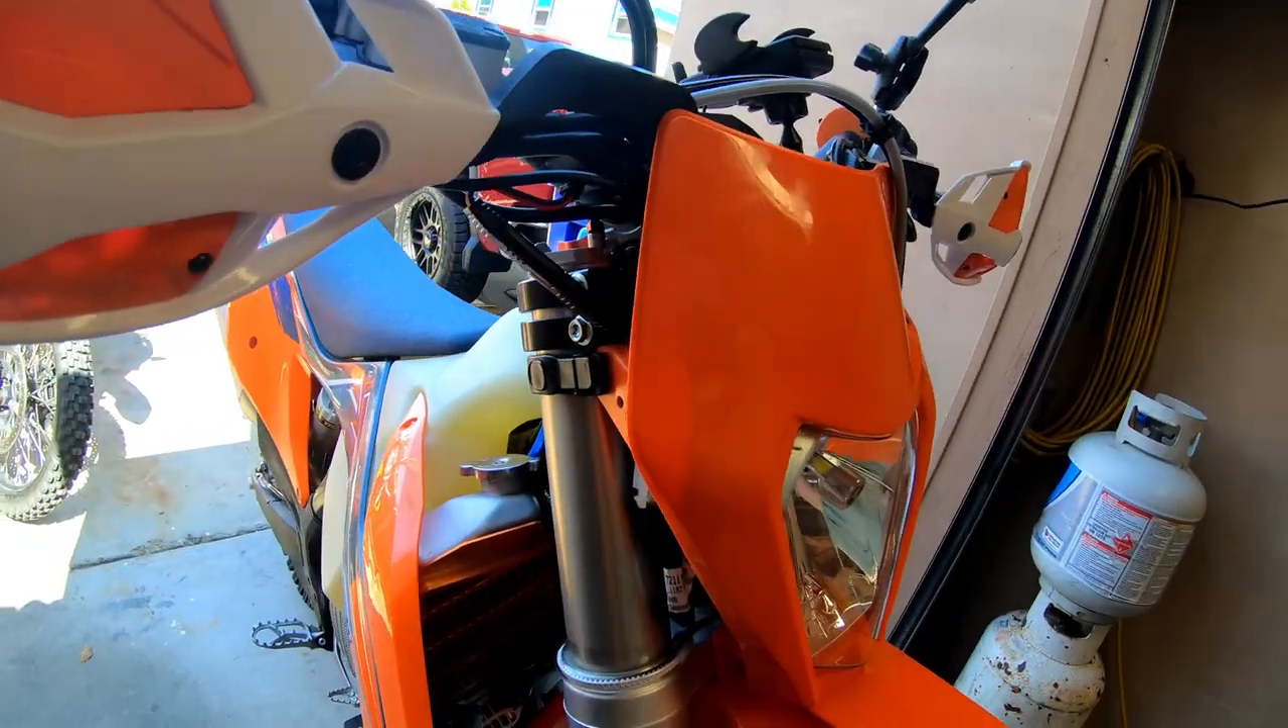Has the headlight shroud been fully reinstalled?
Yes.